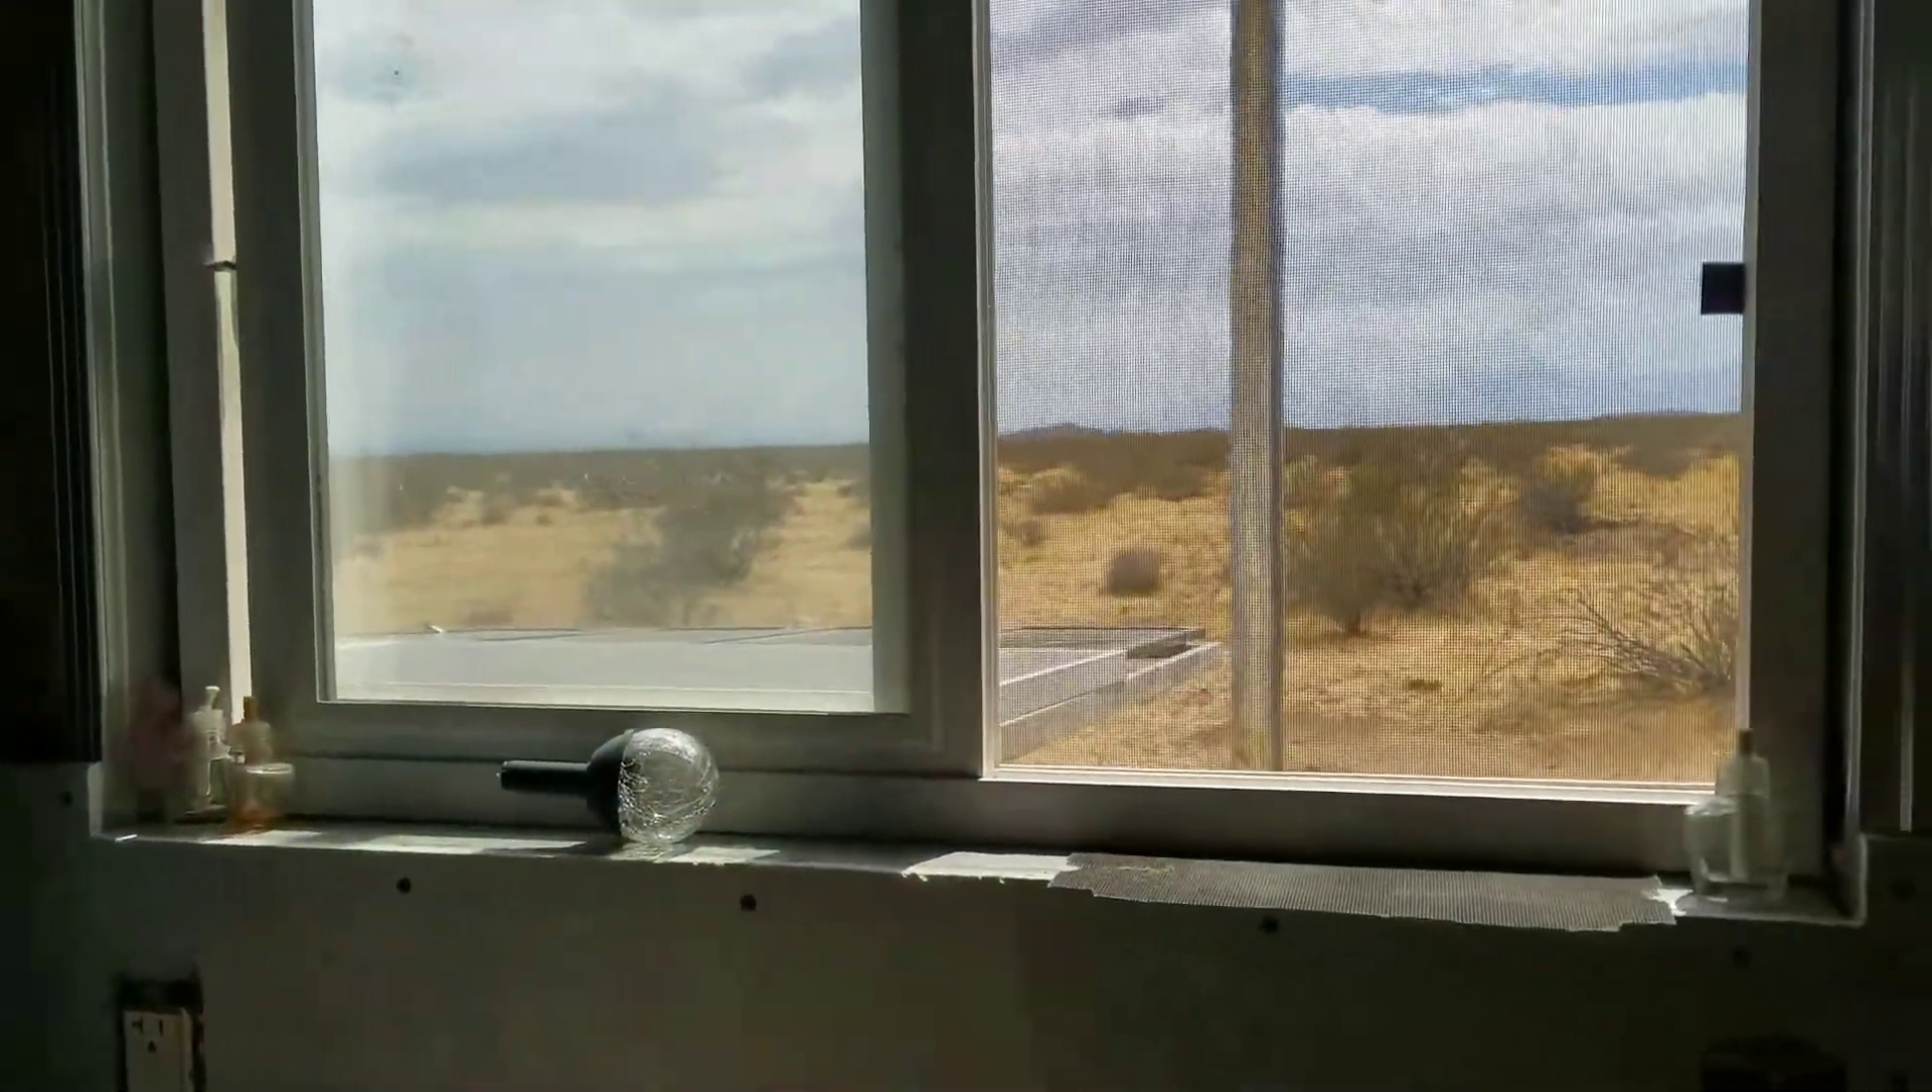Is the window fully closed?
No.